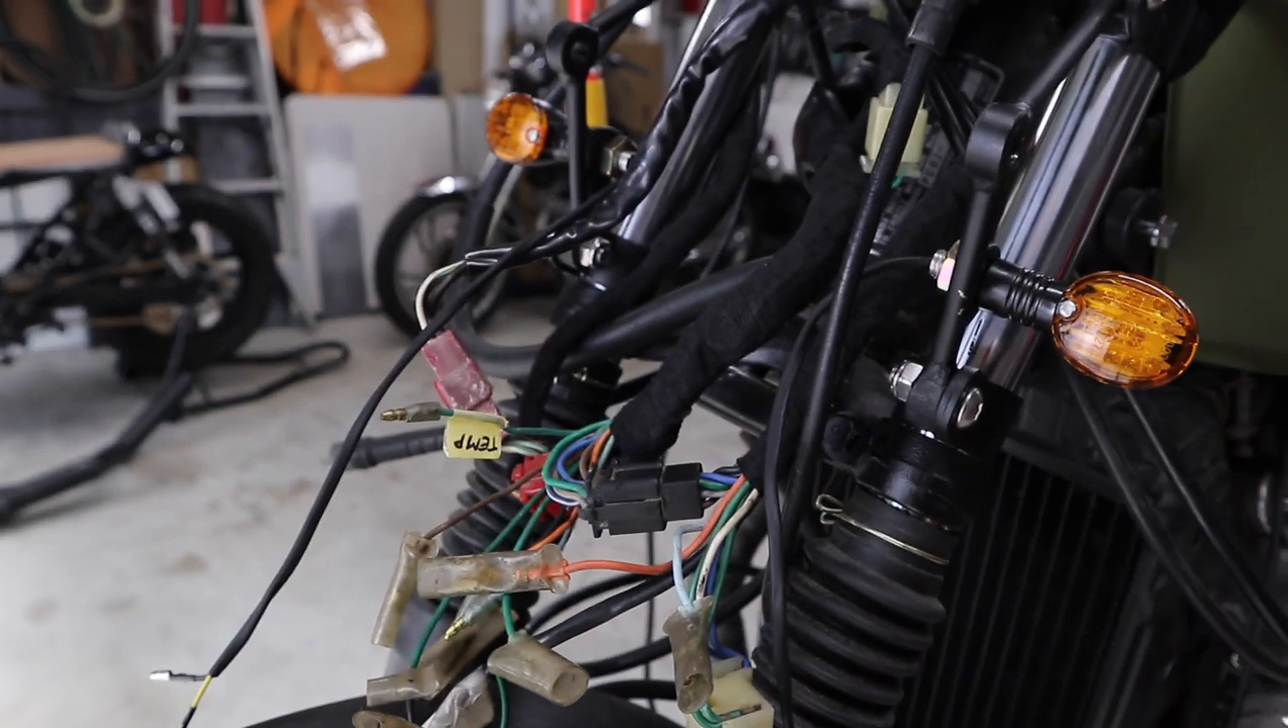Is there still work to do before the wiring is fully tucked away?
Yes.